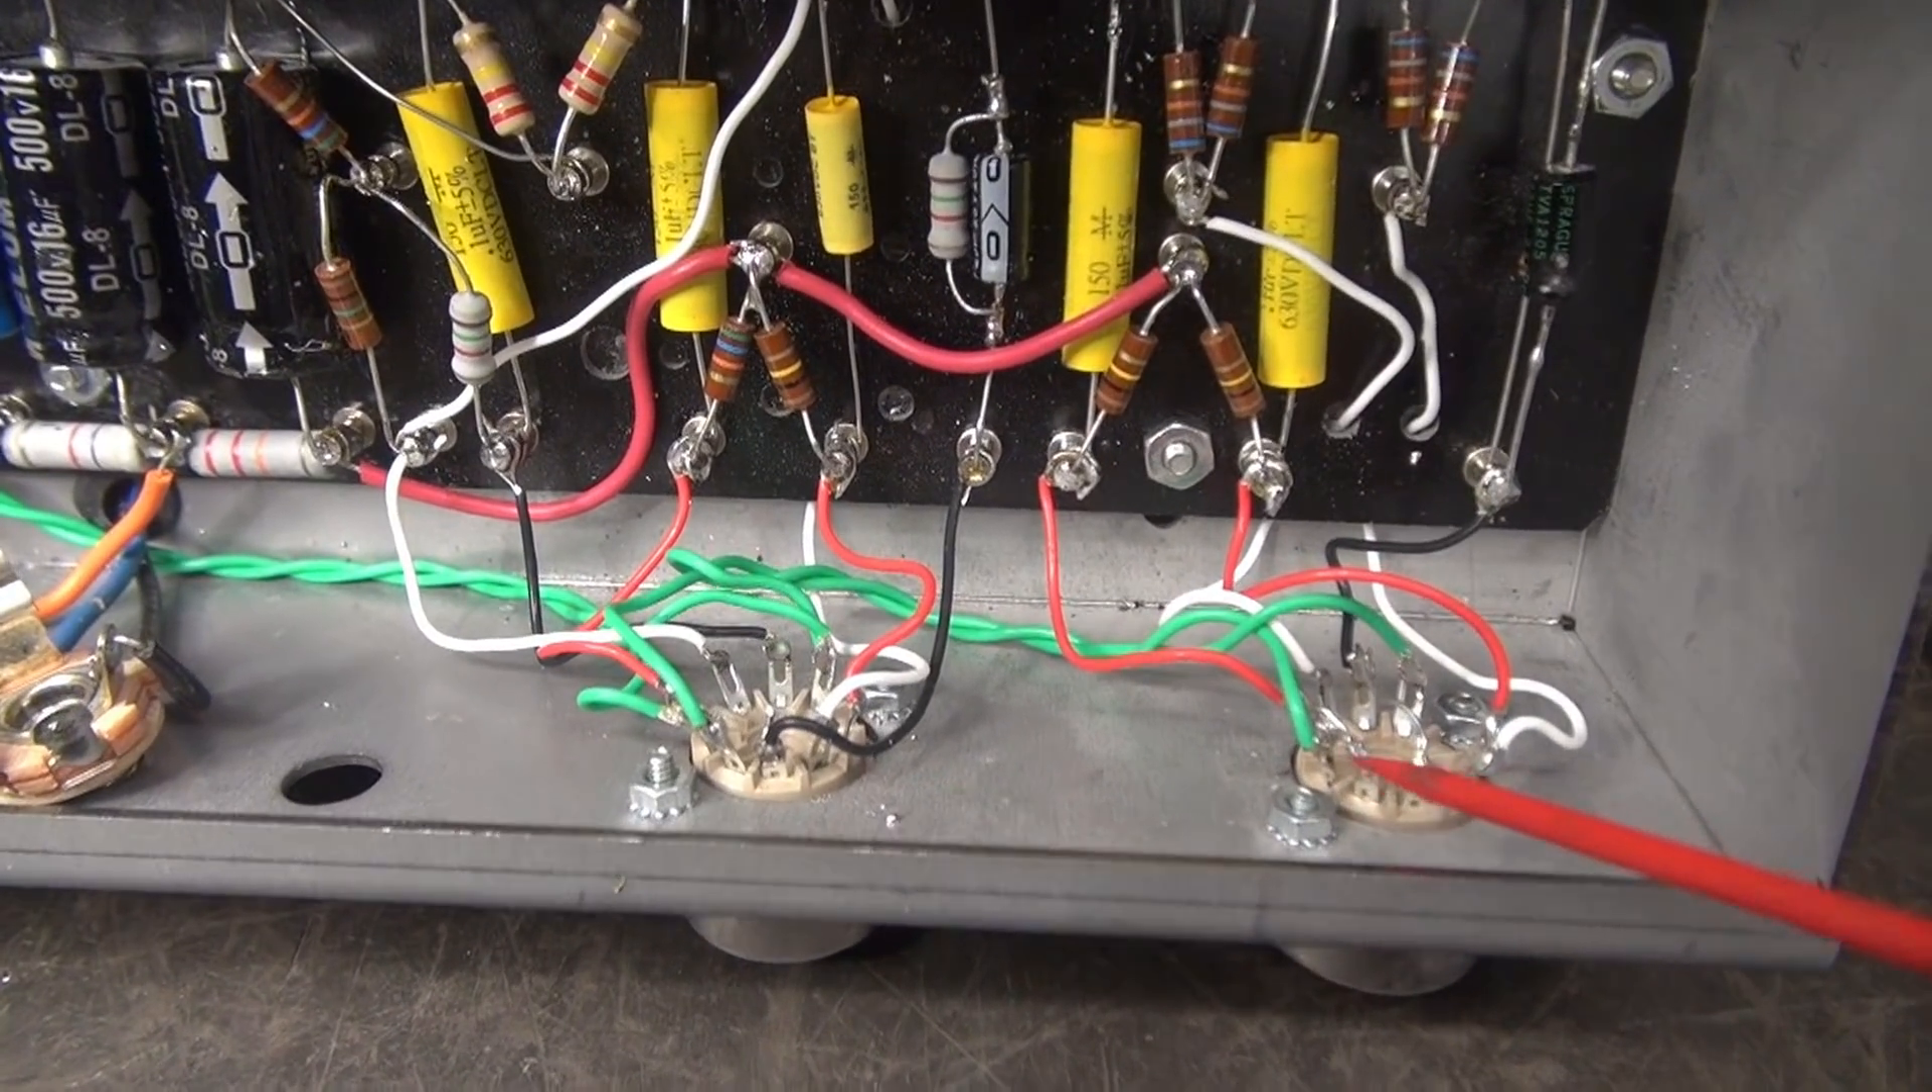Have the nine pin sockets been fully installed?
Yes.